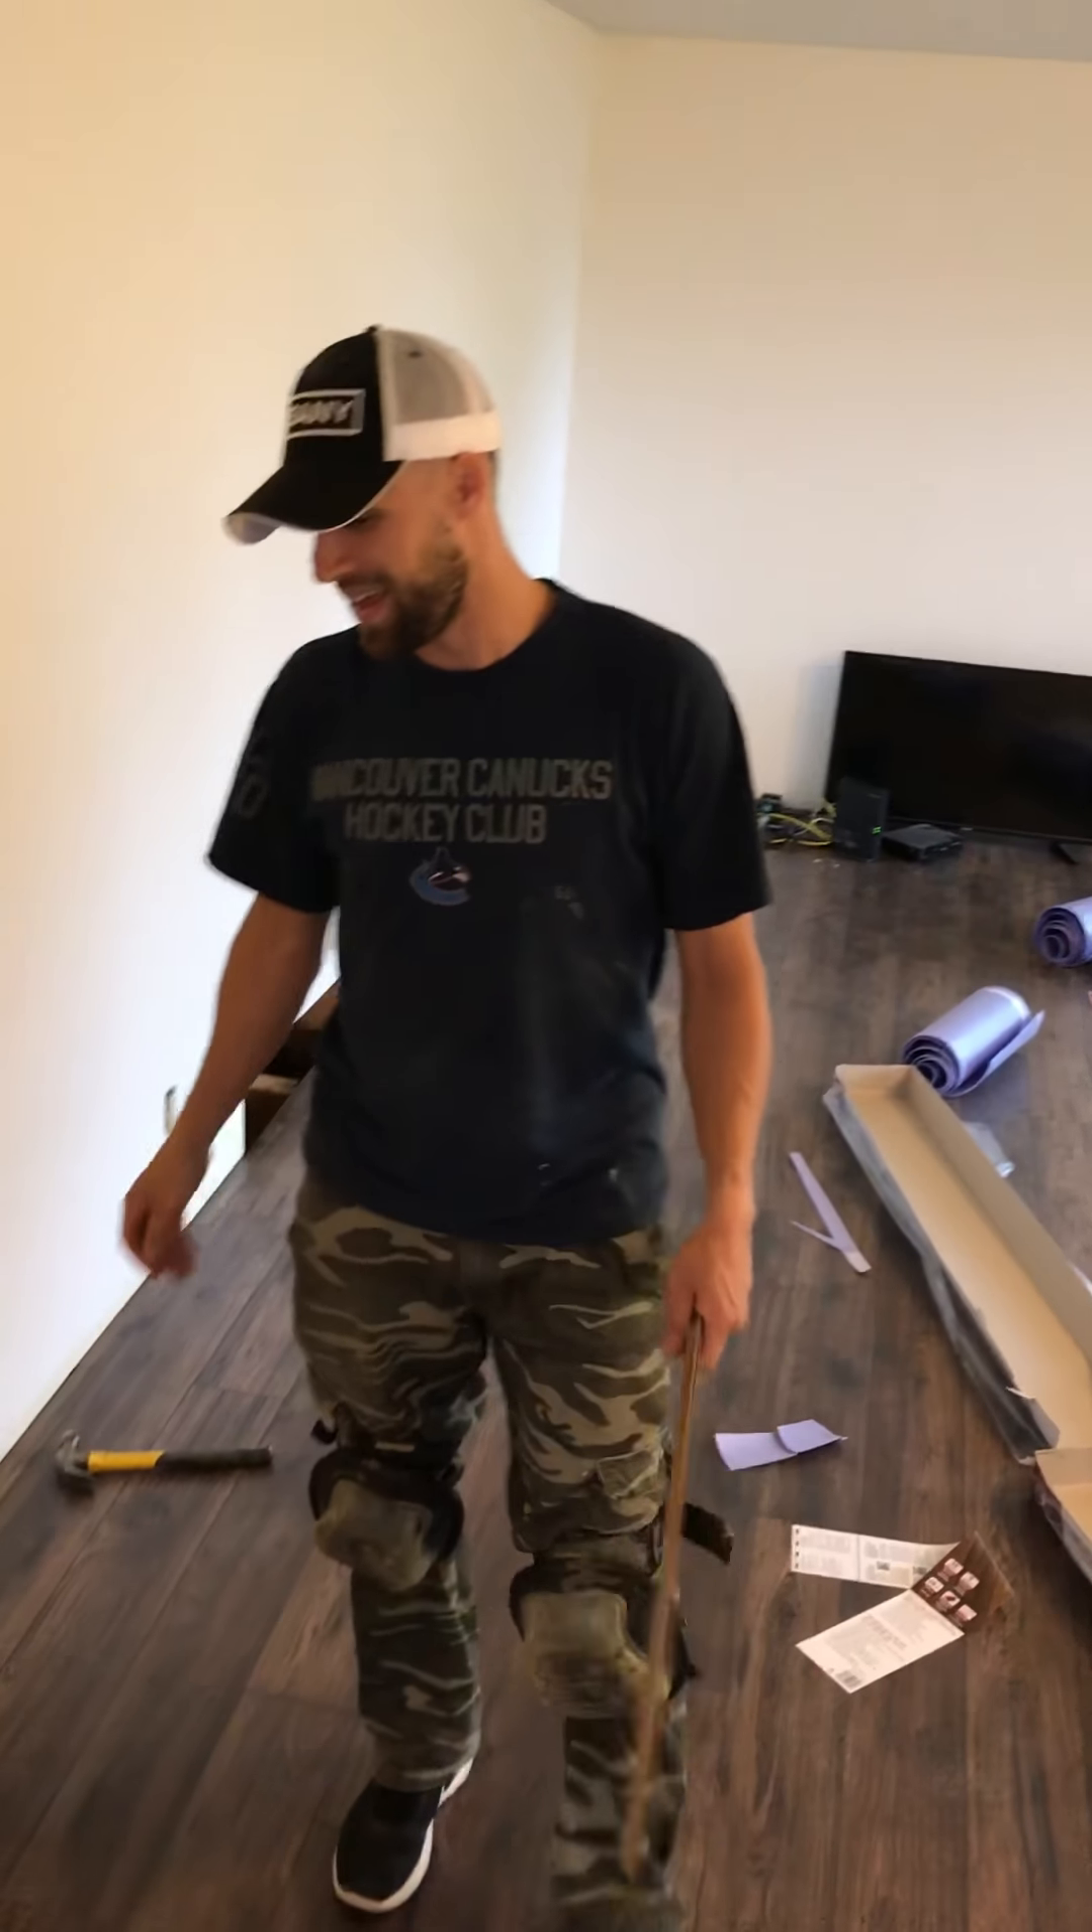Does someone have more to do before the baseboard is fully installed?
Yes.